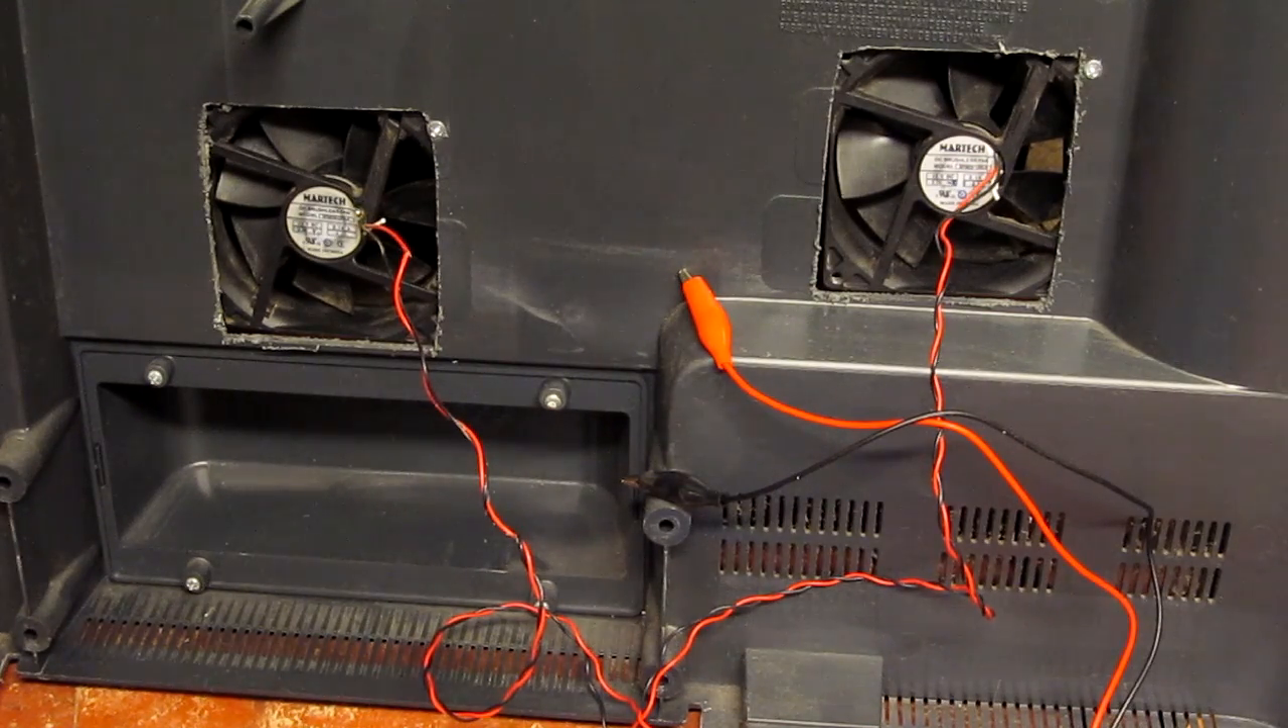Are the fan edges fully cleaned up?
No.